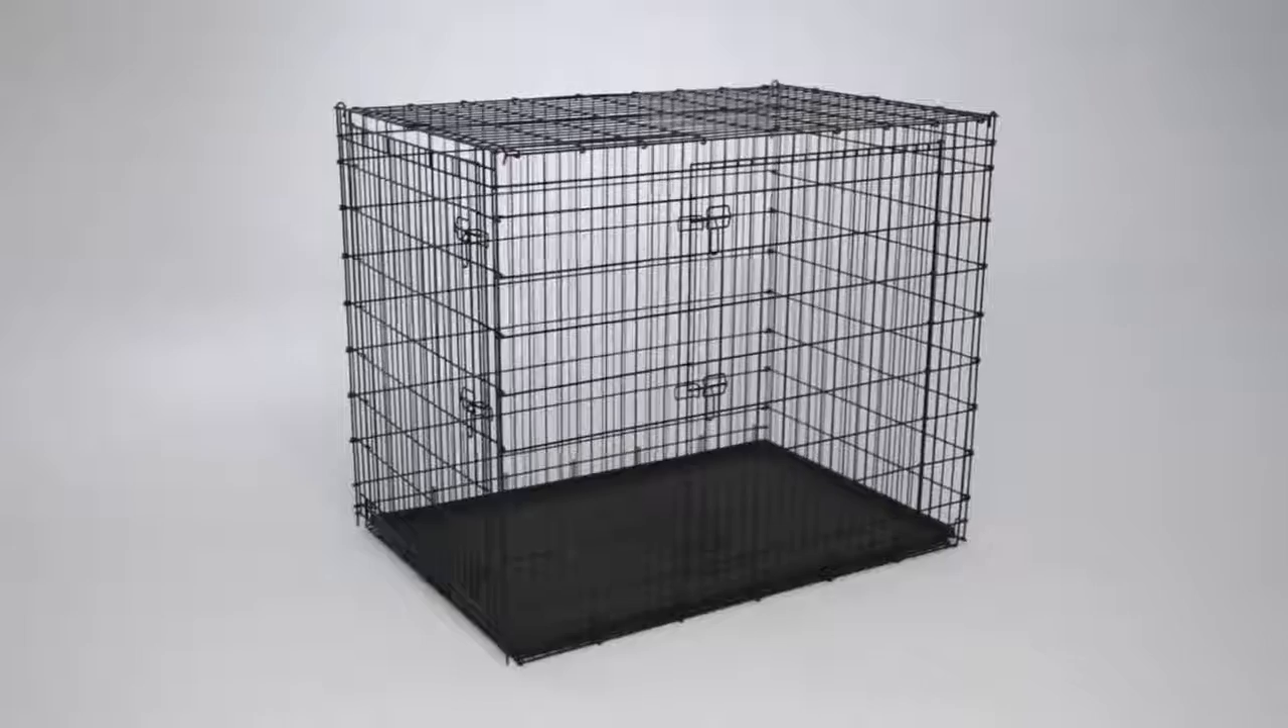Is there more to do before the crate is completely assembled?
No.